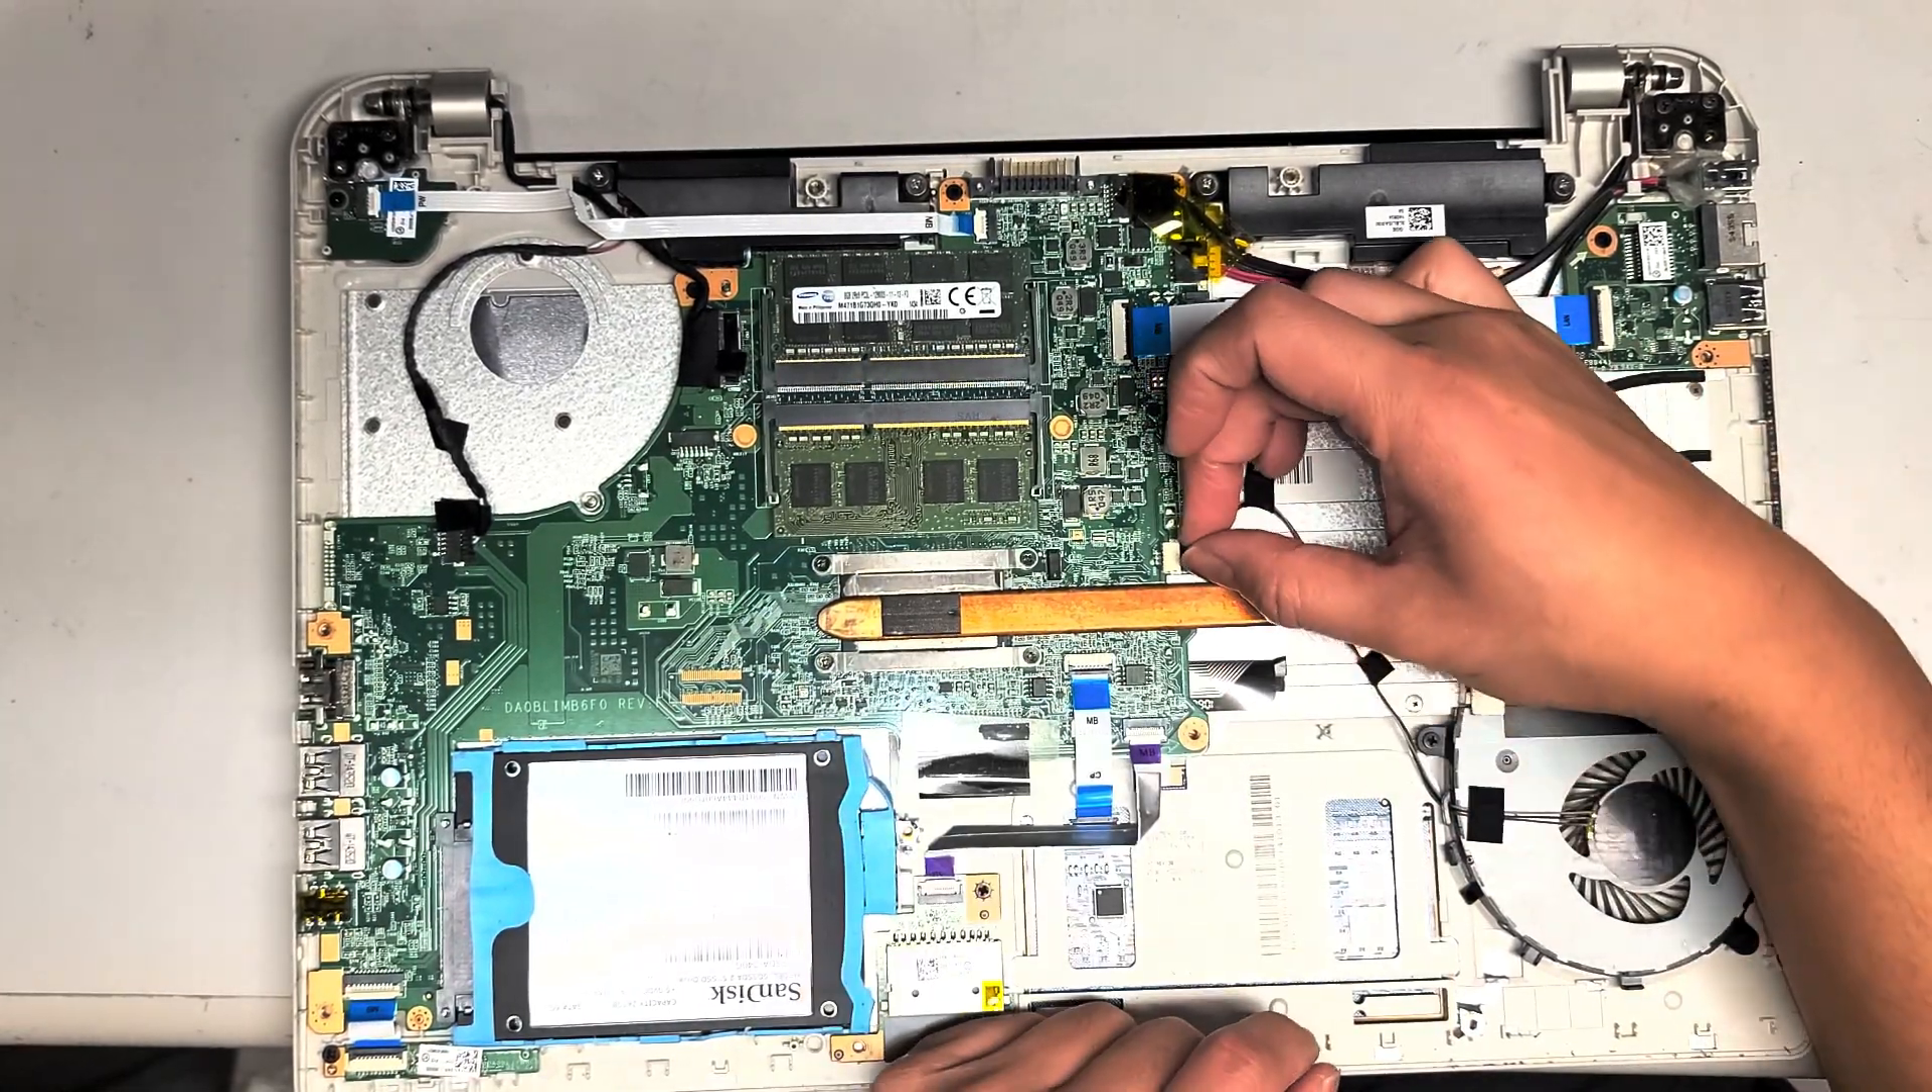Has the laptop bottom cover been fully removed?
Yes.